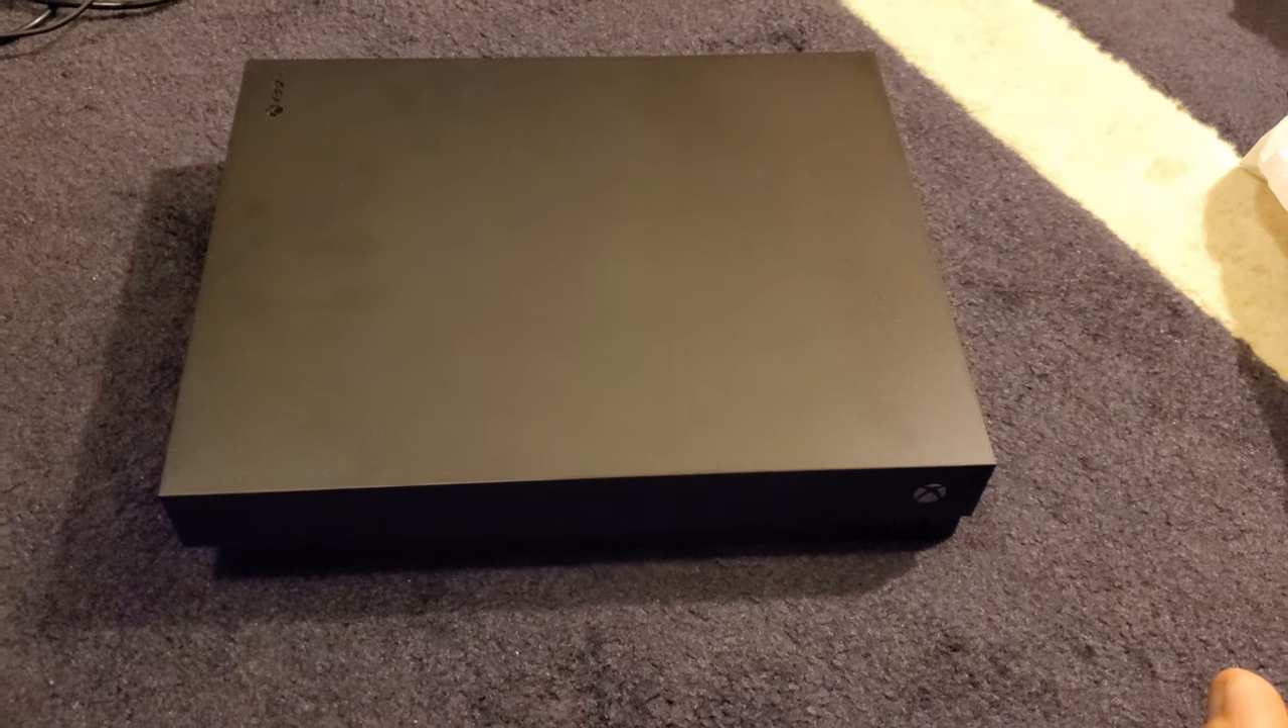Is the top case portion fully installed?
Yes.